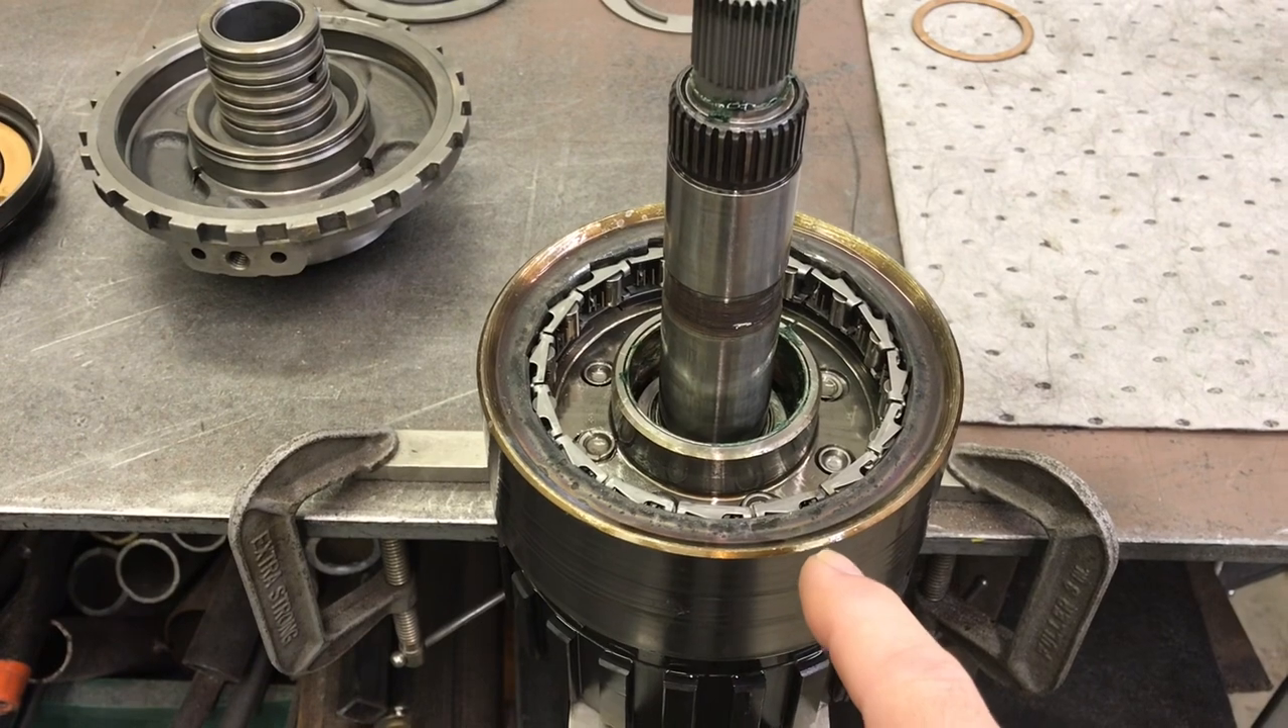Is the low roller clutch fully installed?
Yes.